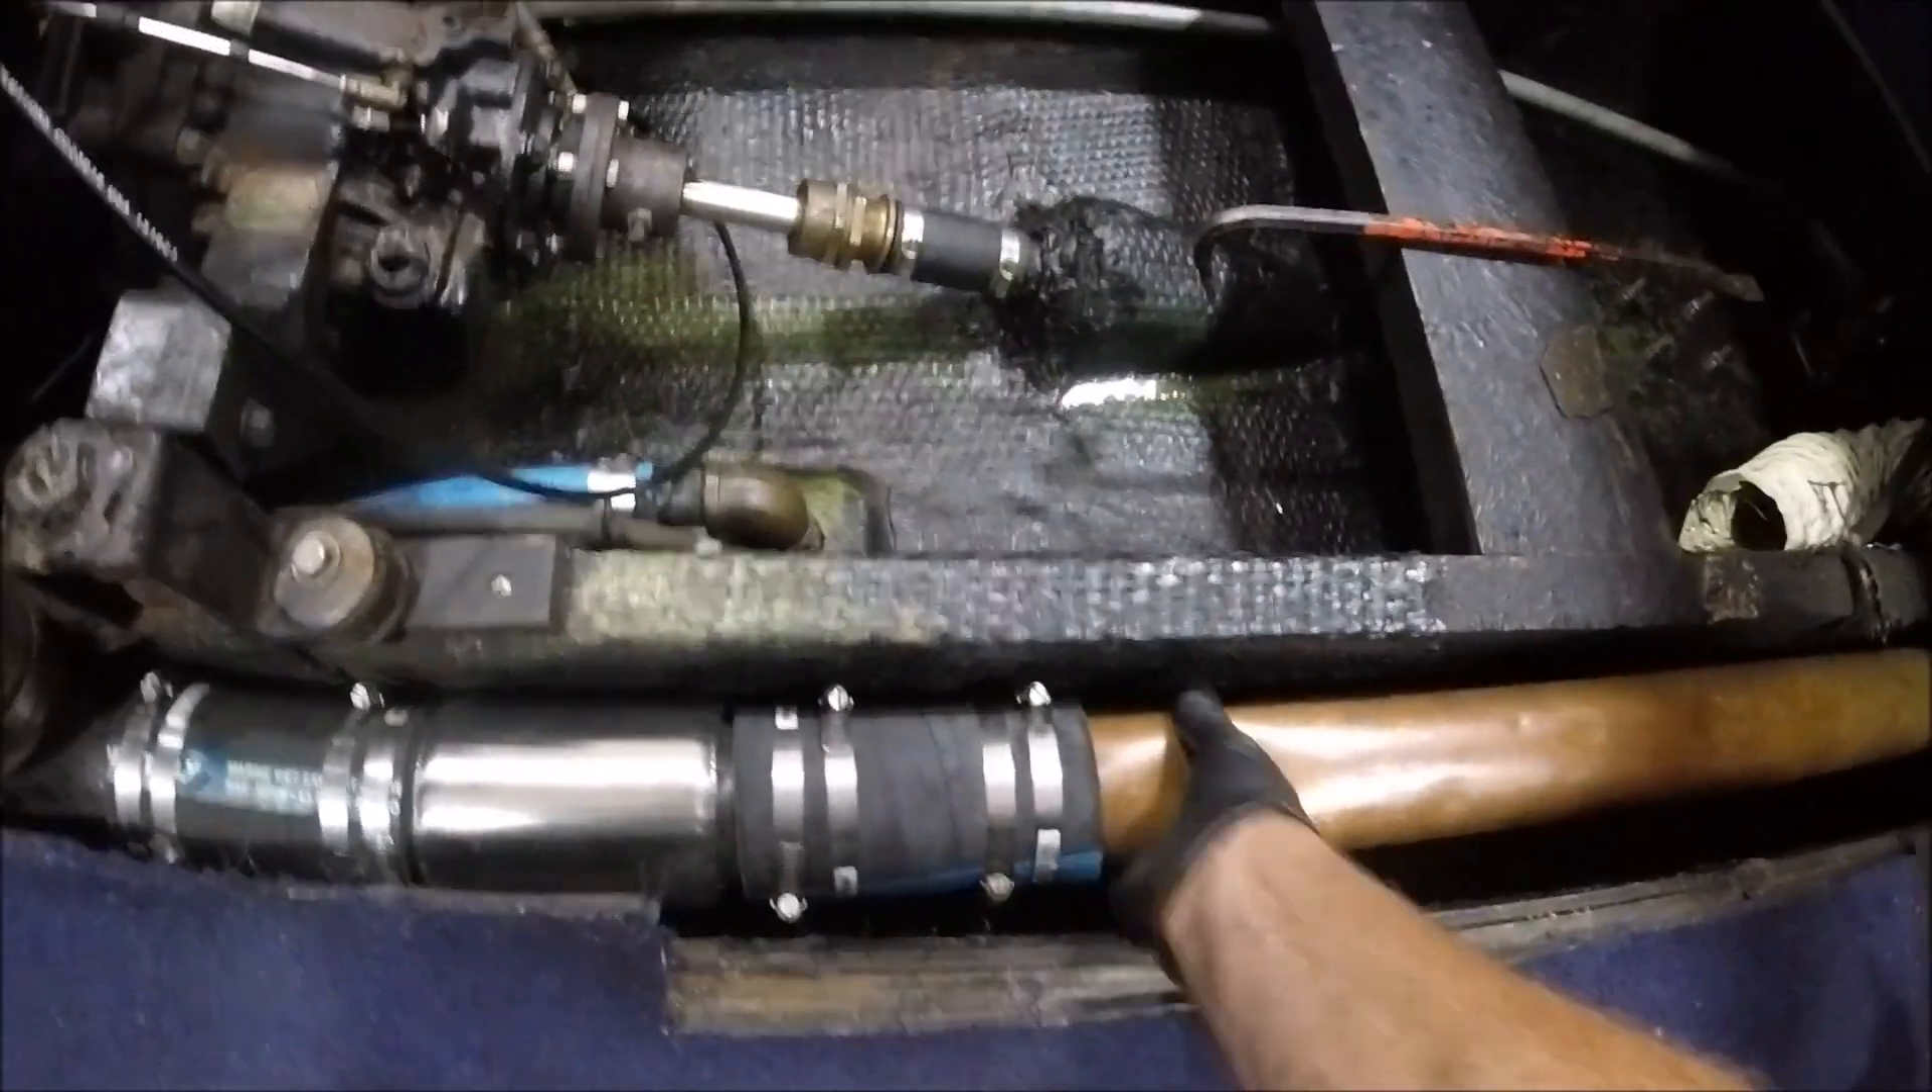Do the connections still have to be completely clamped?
No.